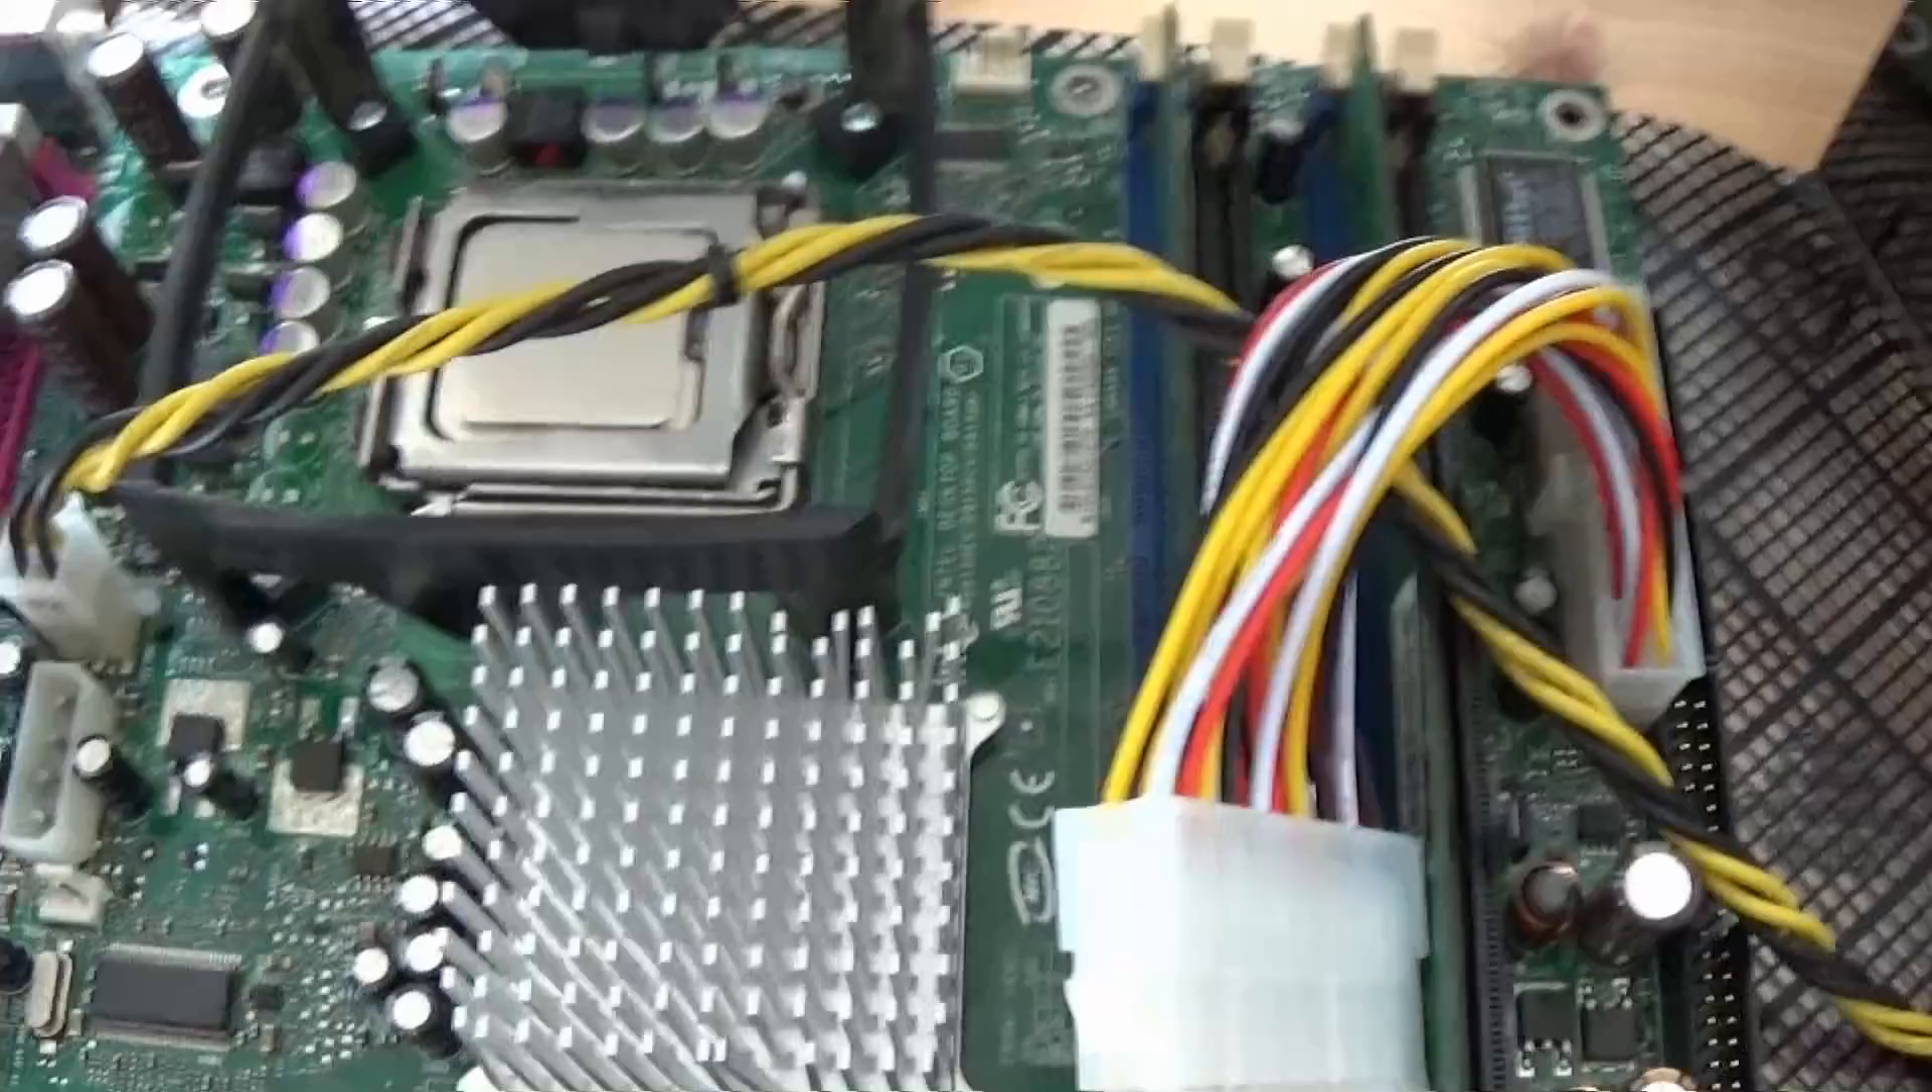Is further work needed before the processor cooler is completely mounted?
Yes.